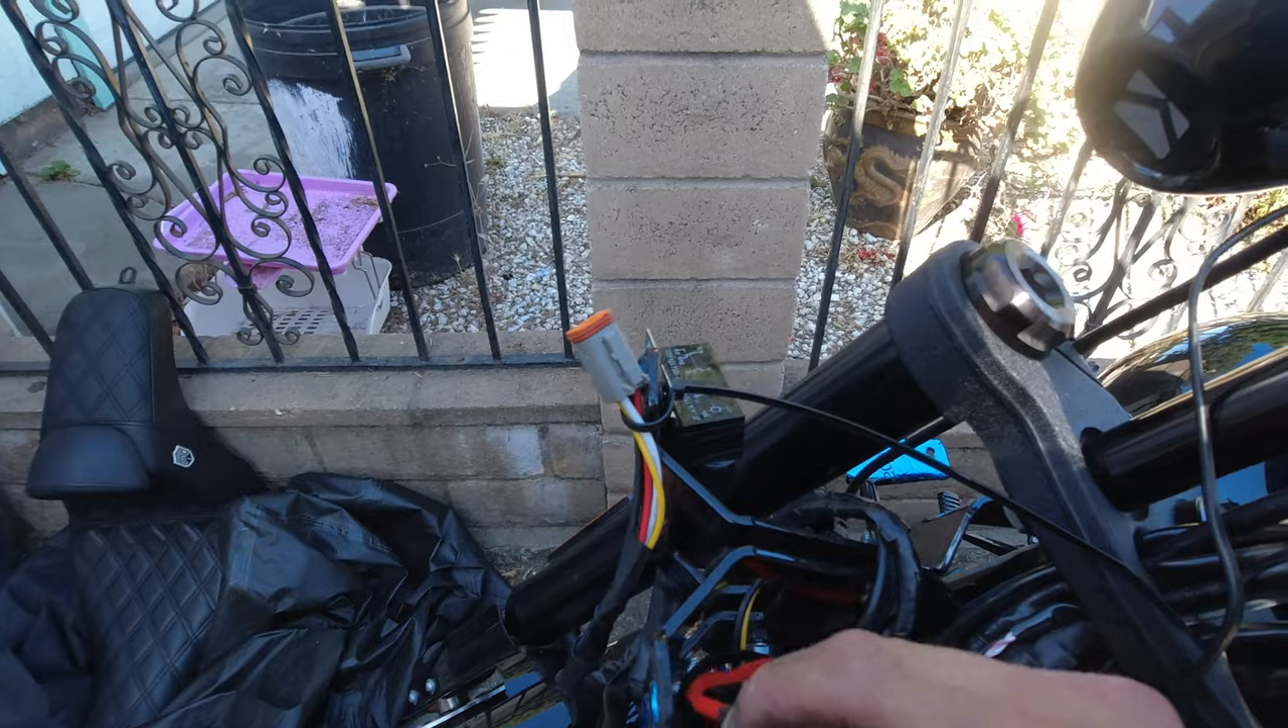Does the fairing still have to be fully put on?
Yes.